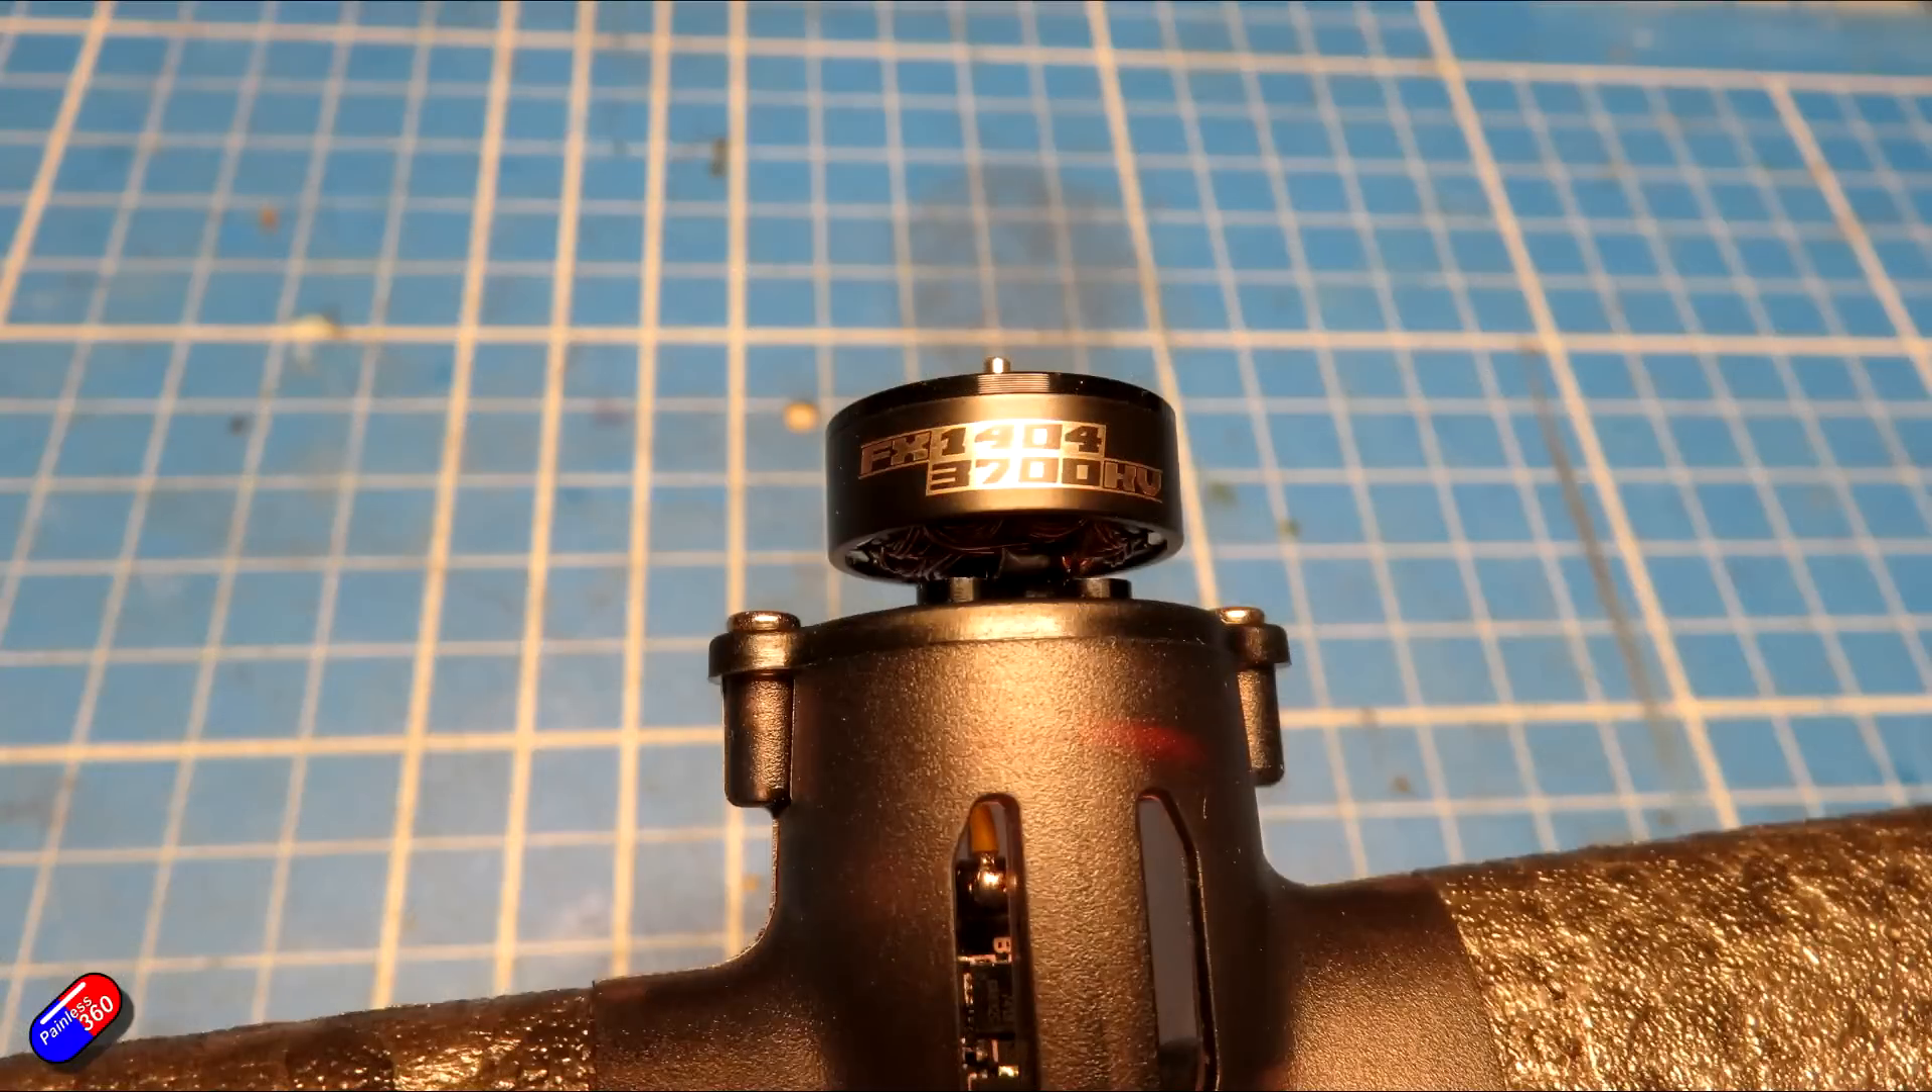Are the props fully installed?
No.